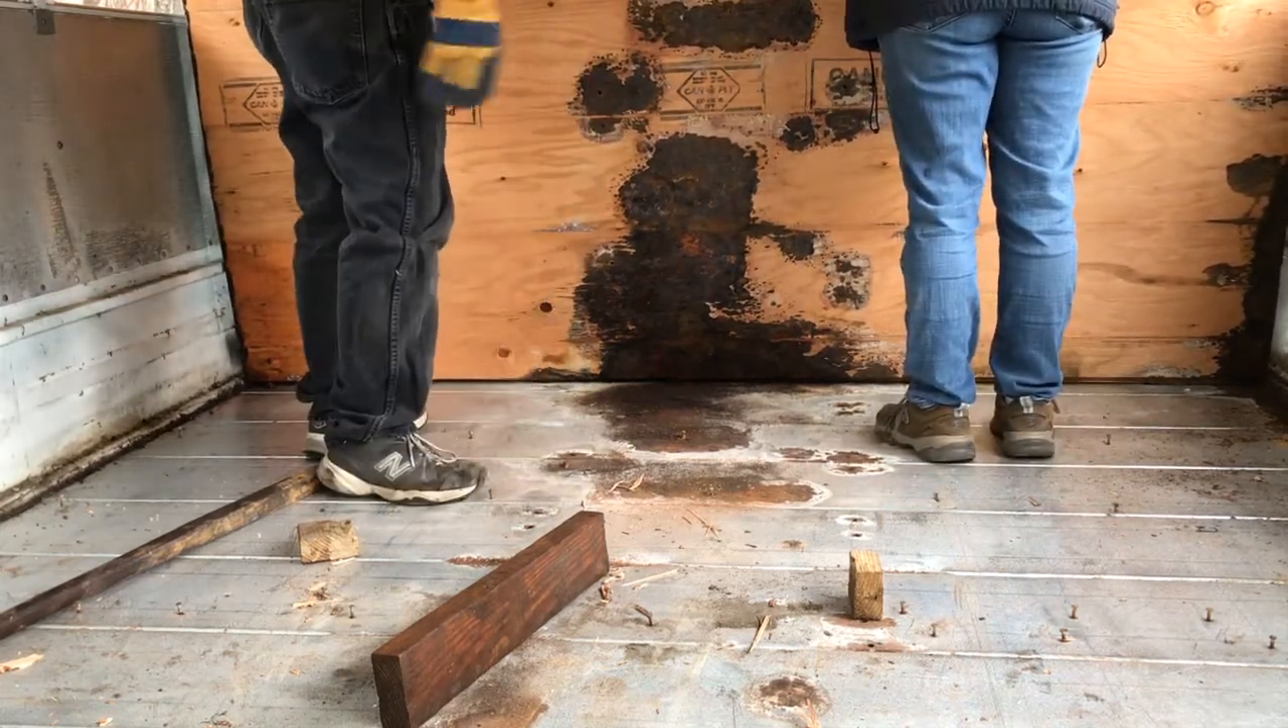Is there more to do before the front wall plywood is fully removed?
Yes.